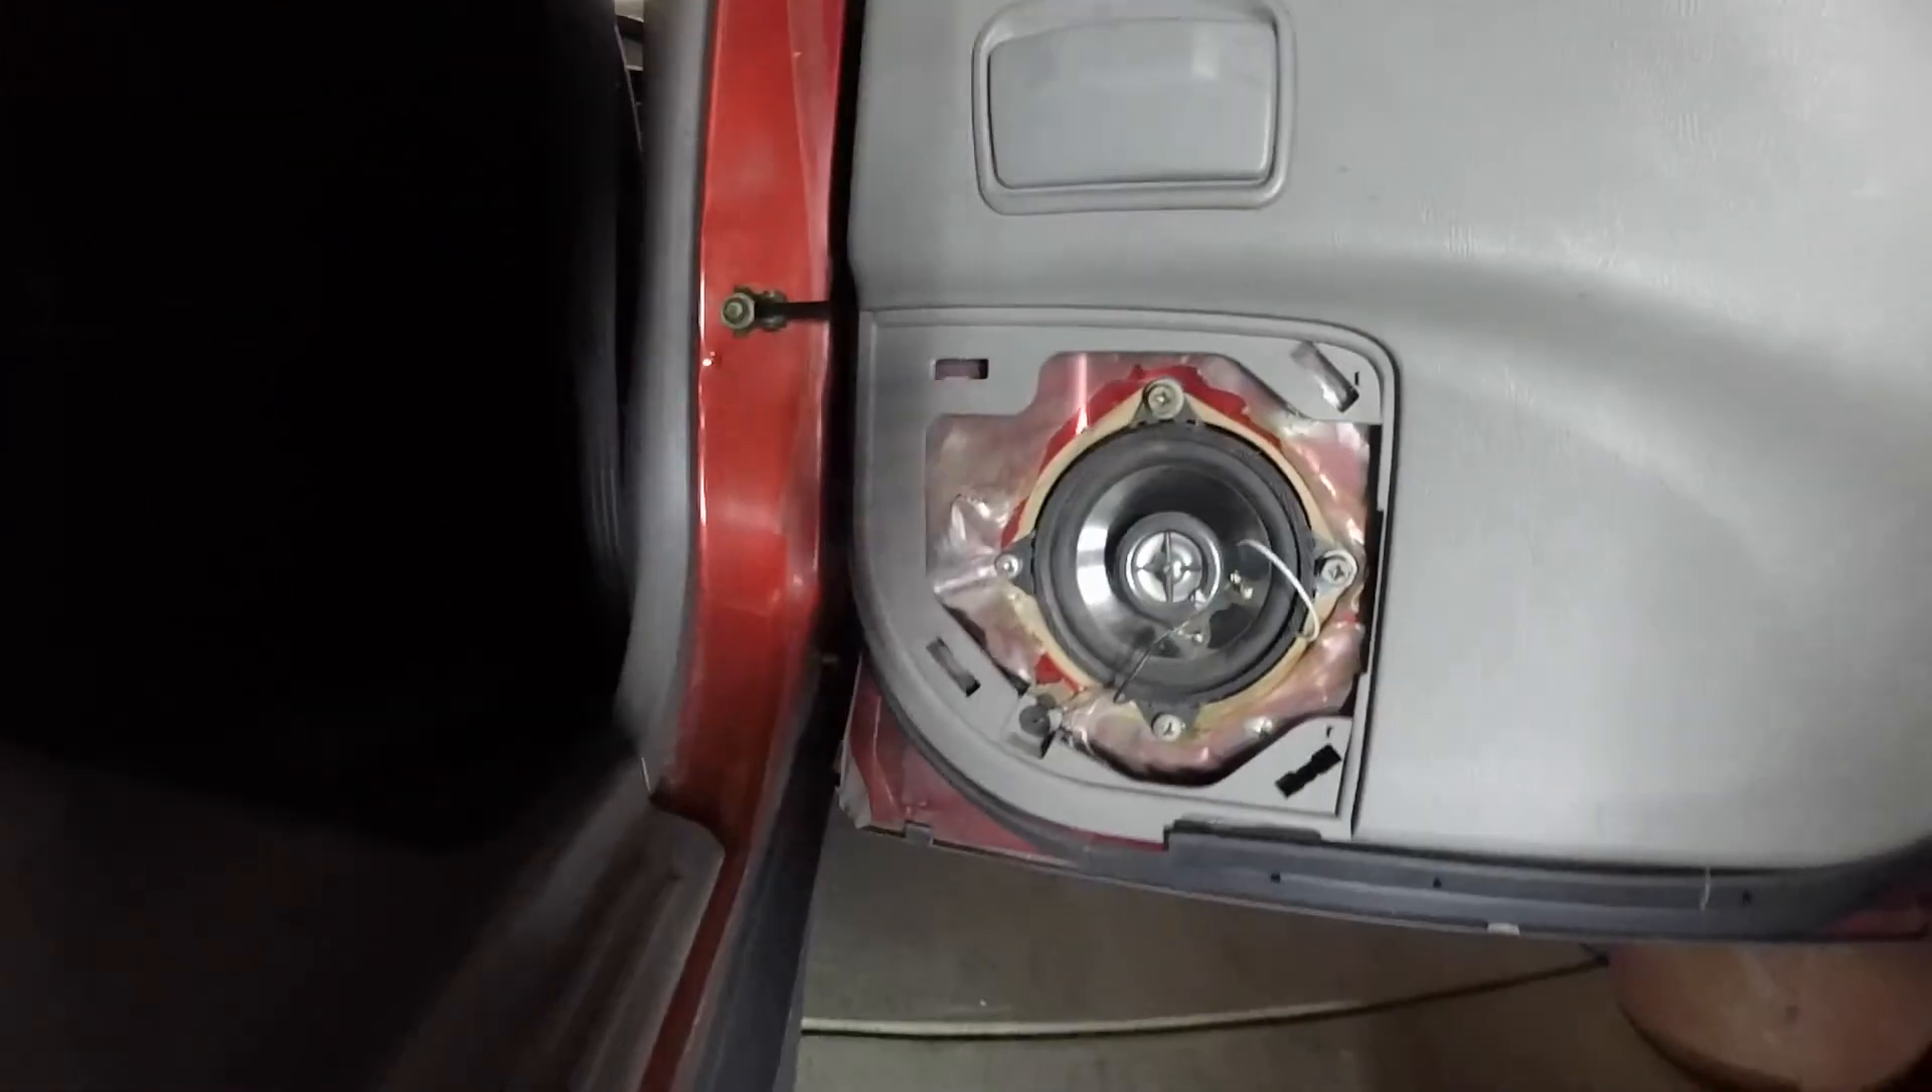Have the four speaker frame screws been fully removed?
No.